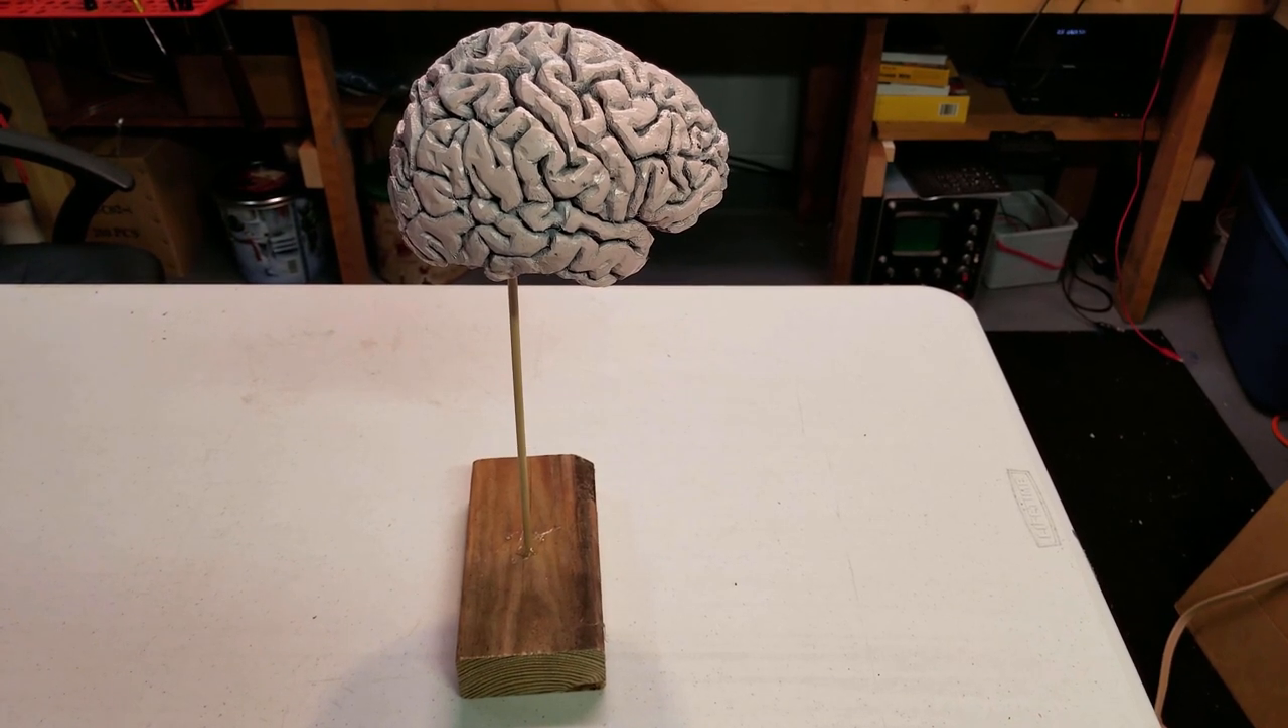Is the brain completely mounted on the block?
Yes.